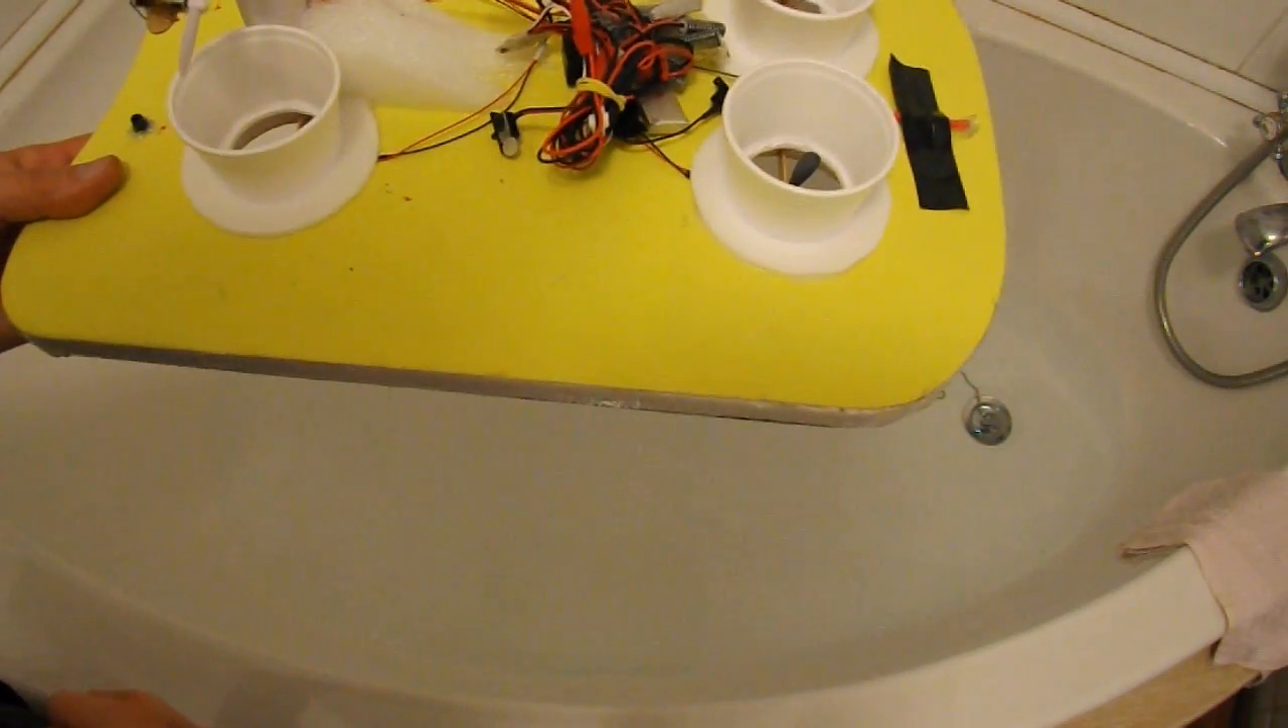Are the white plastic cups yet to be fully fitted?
No.